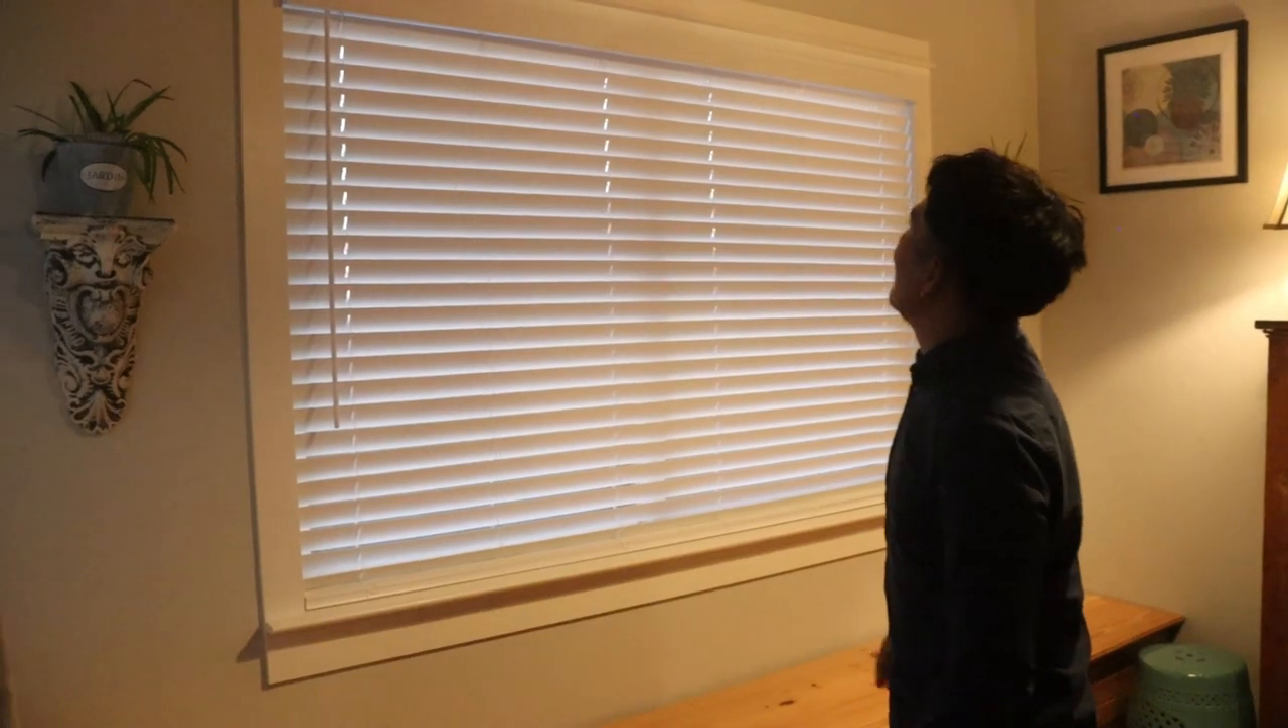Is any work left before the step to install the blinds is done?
No.